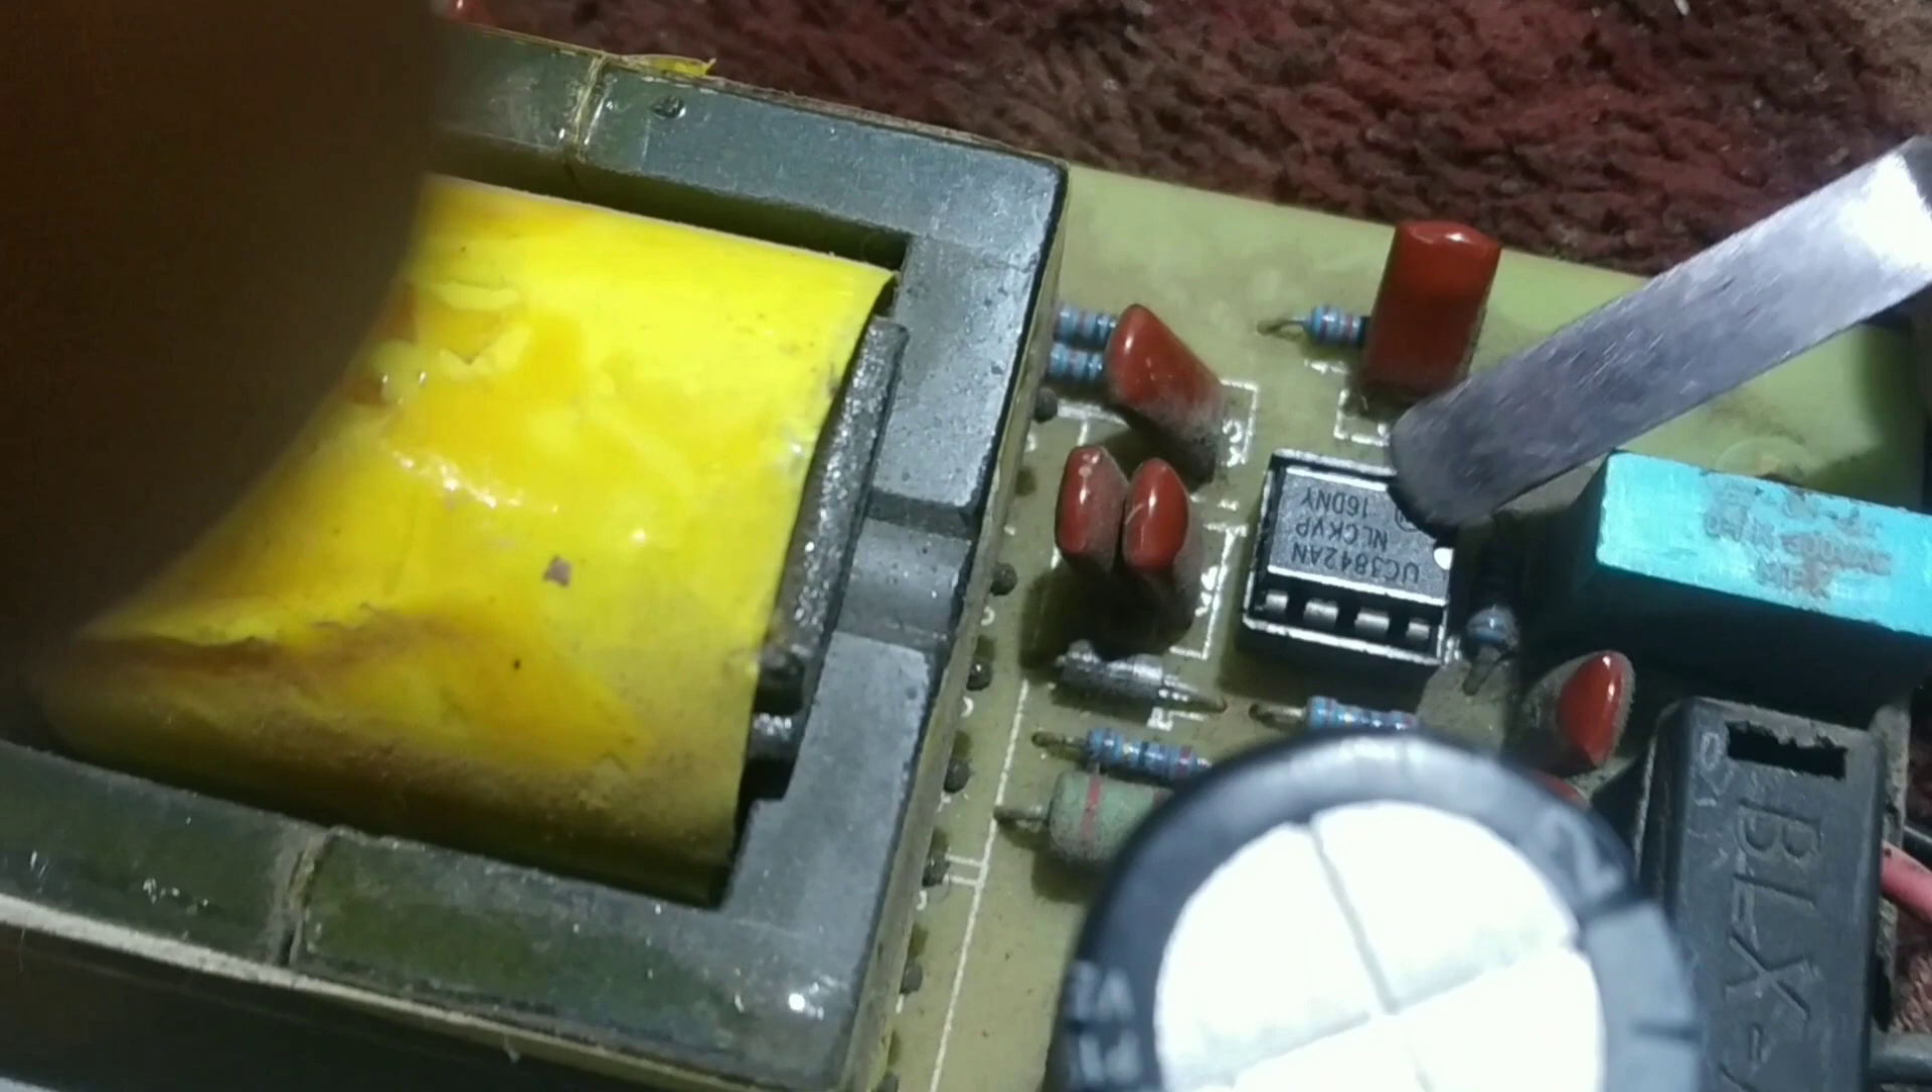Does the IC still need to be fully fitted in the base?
No.